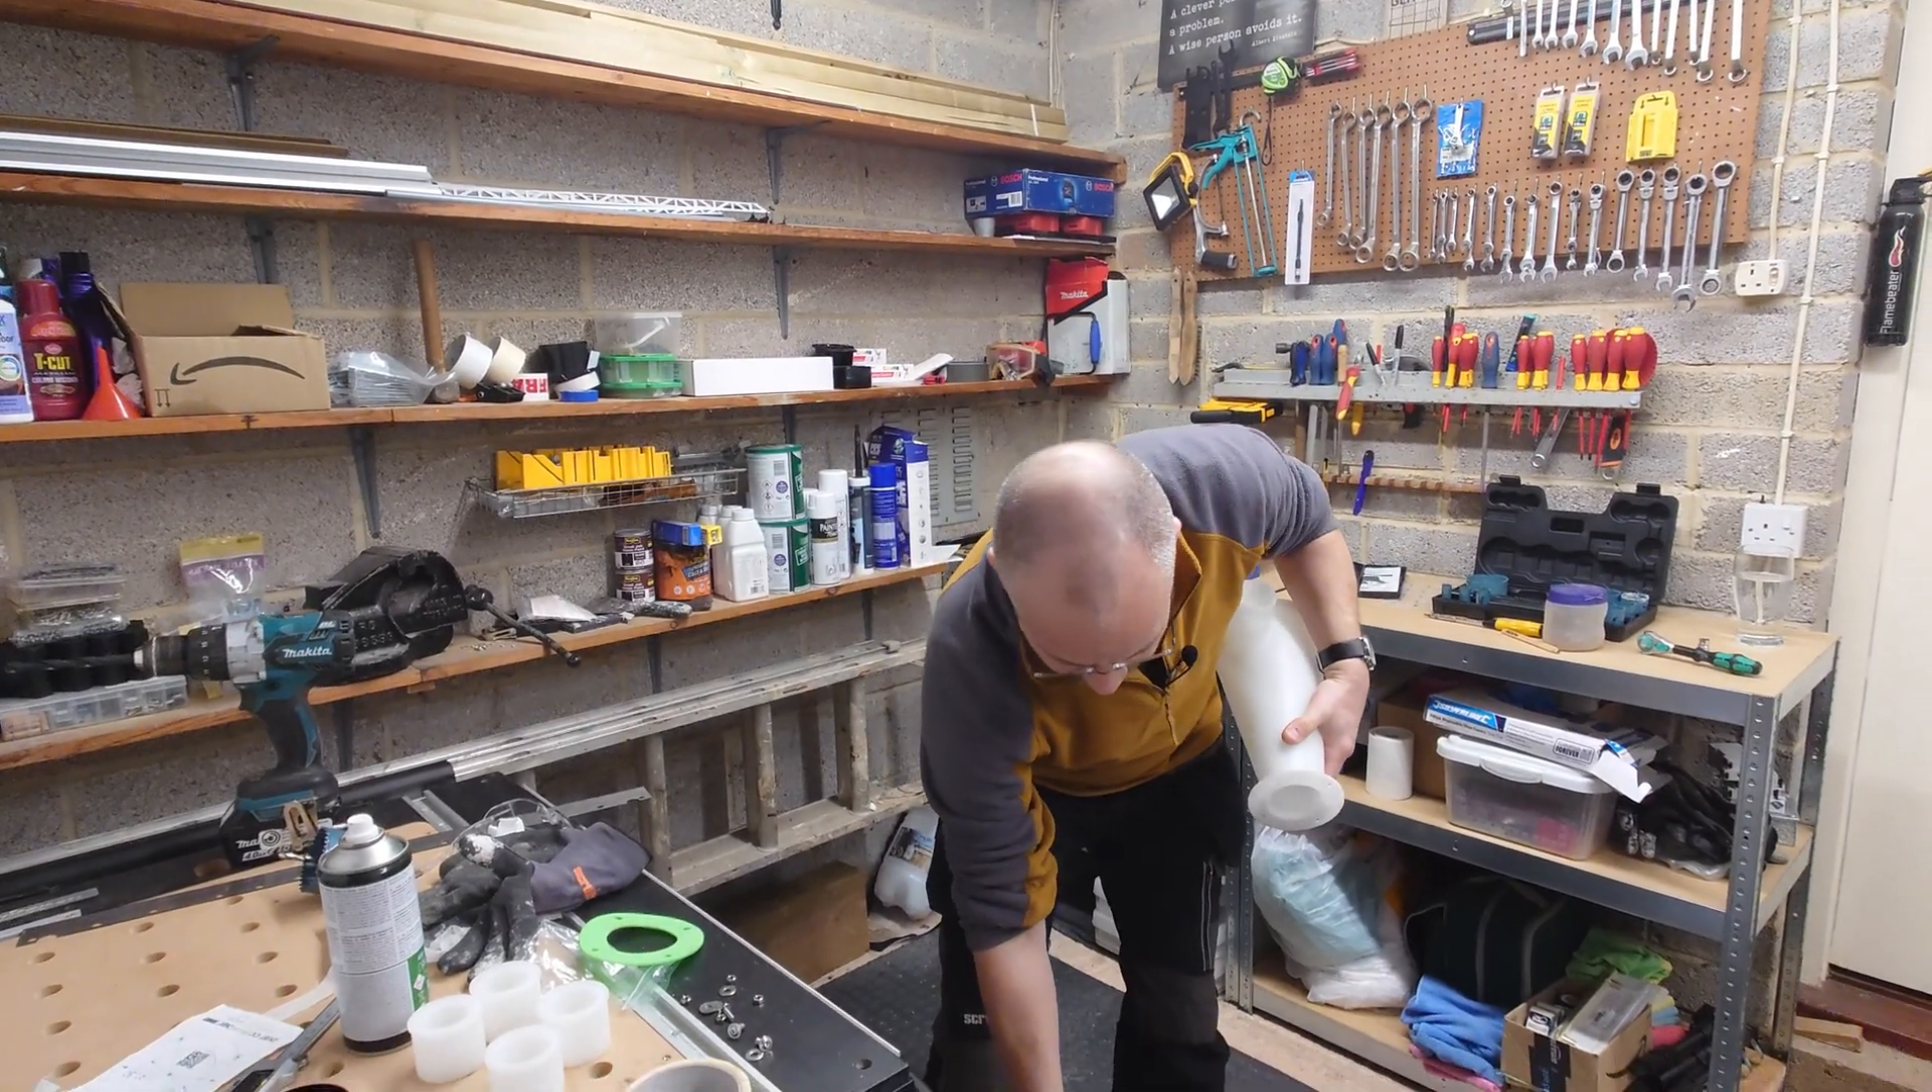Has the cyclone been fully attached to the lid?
No.